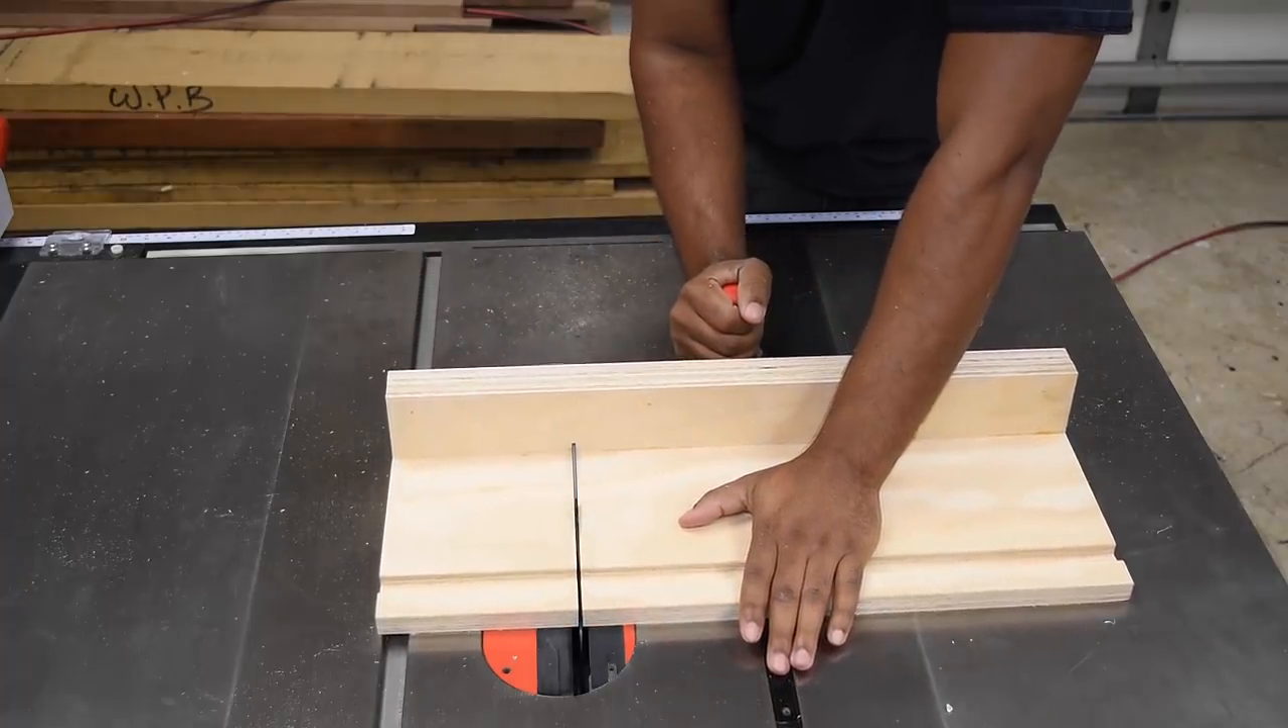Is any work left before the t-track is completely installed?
Yes.